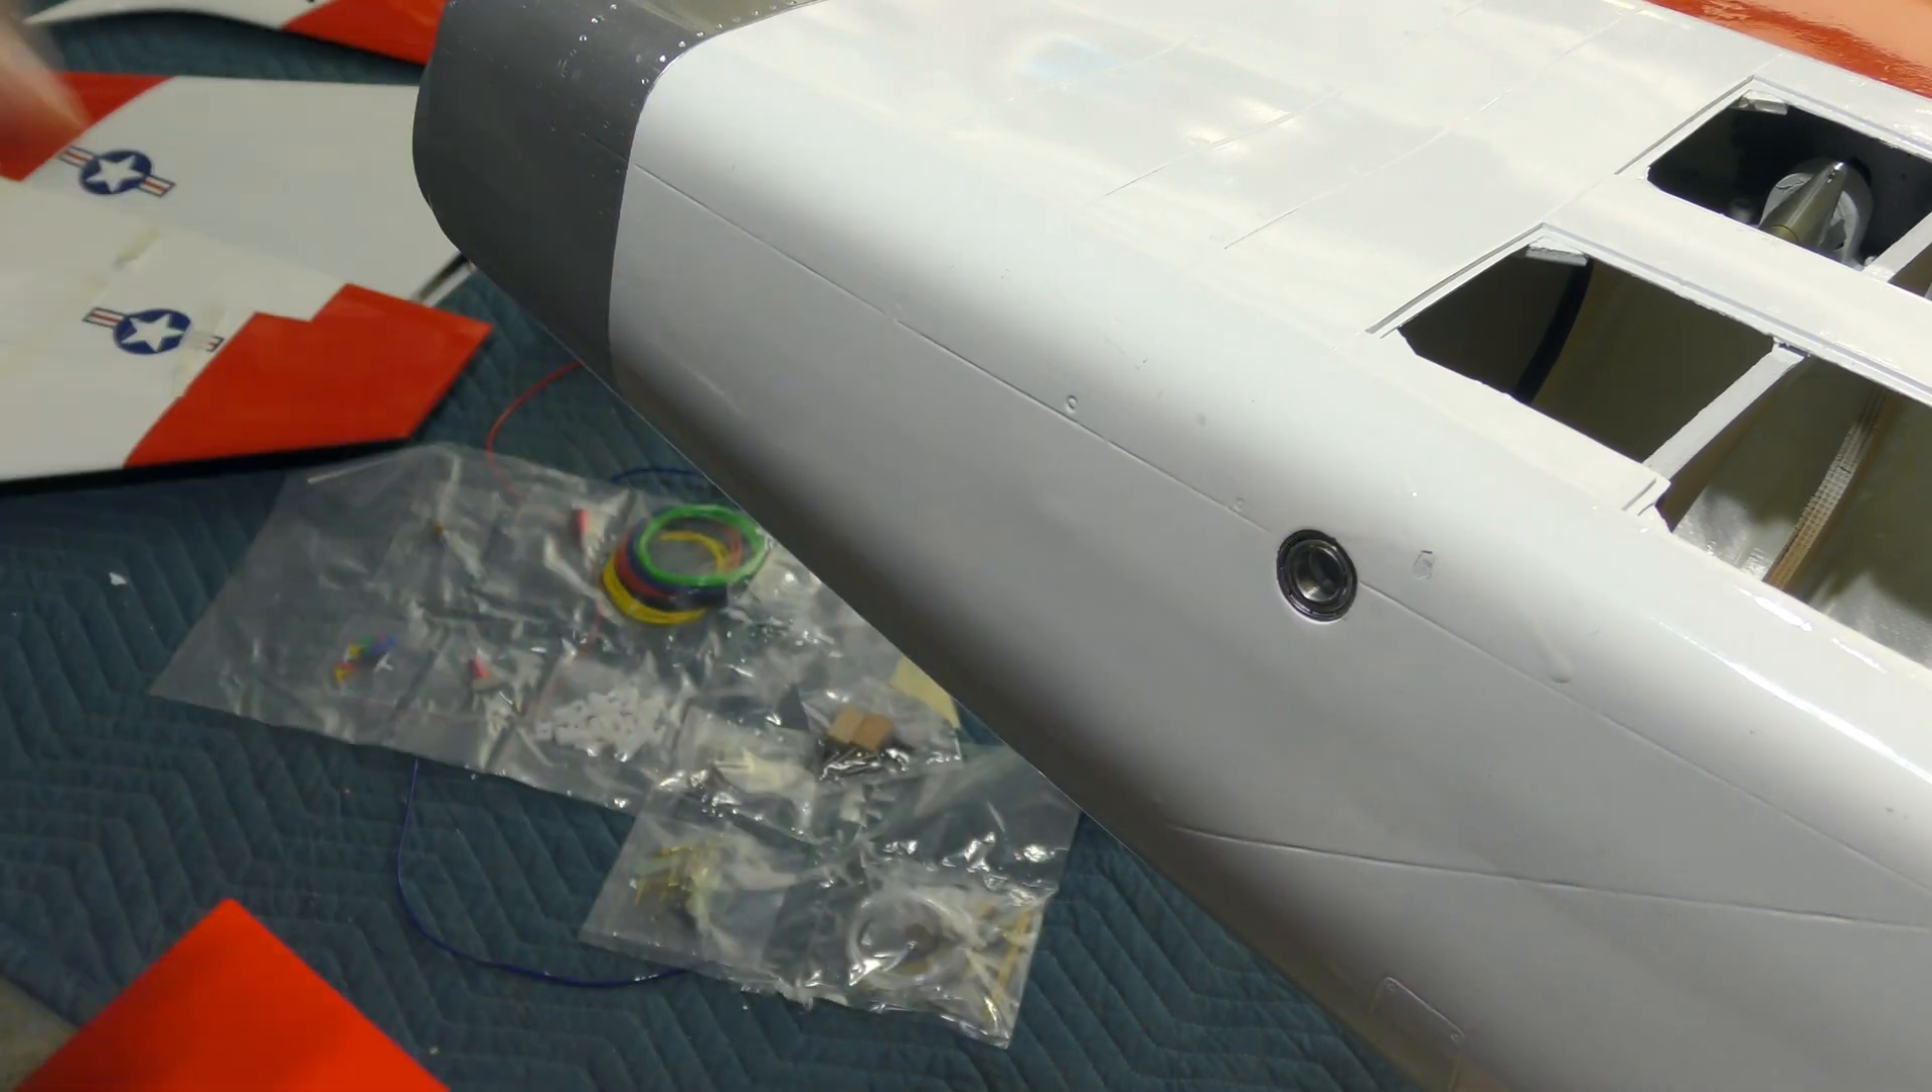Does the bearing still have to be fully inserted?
No.